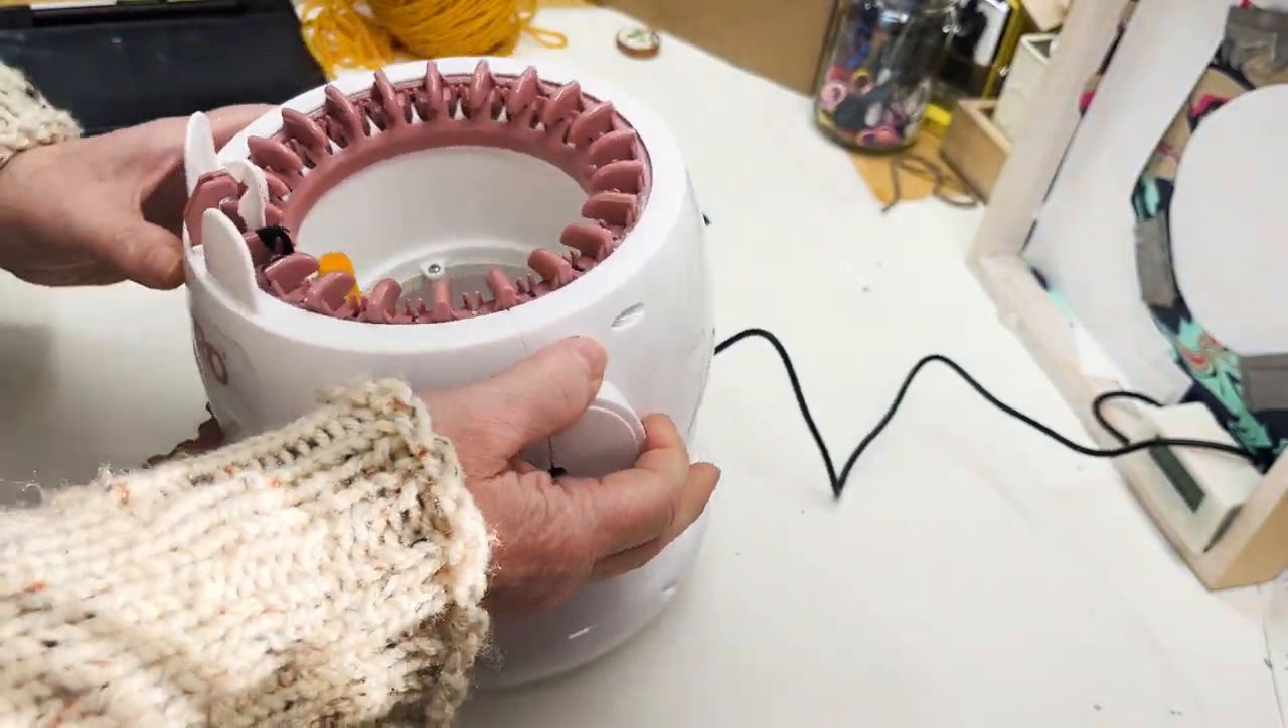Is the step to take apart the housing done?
No.